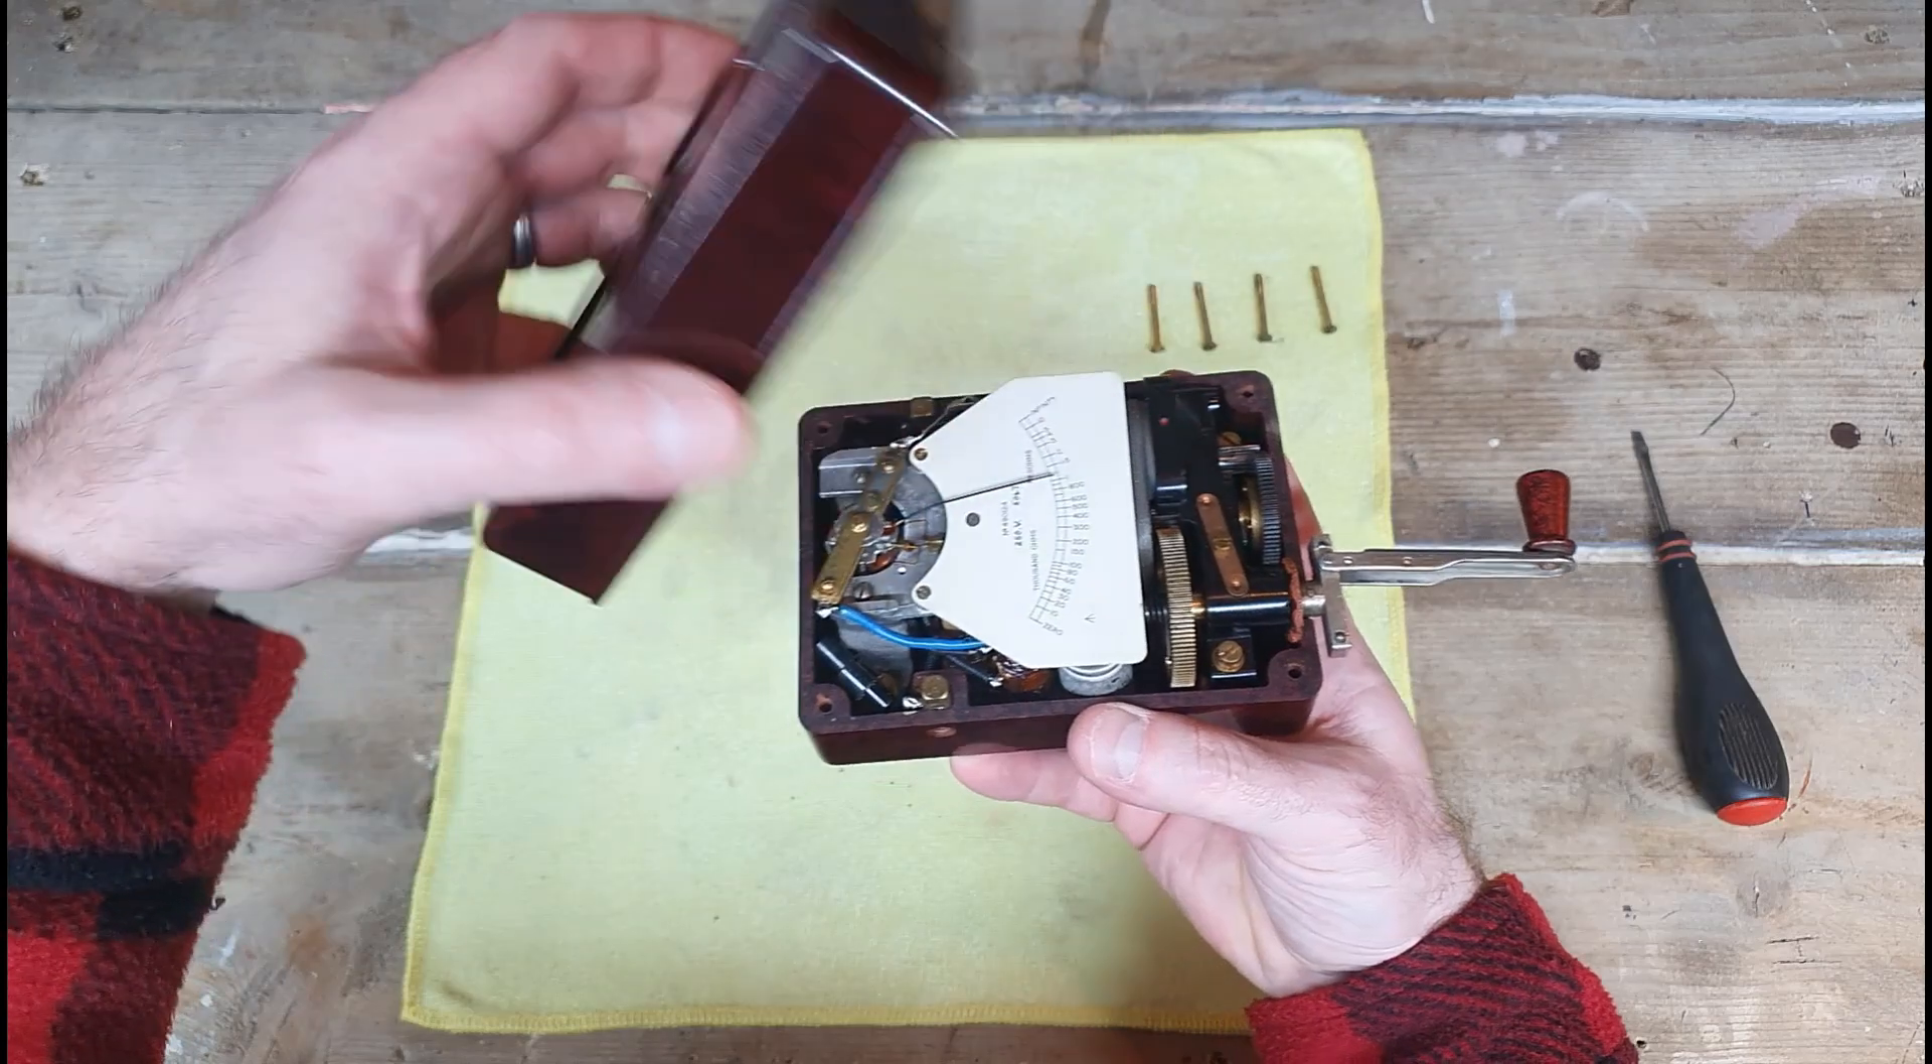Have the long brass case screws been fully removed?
Yes.